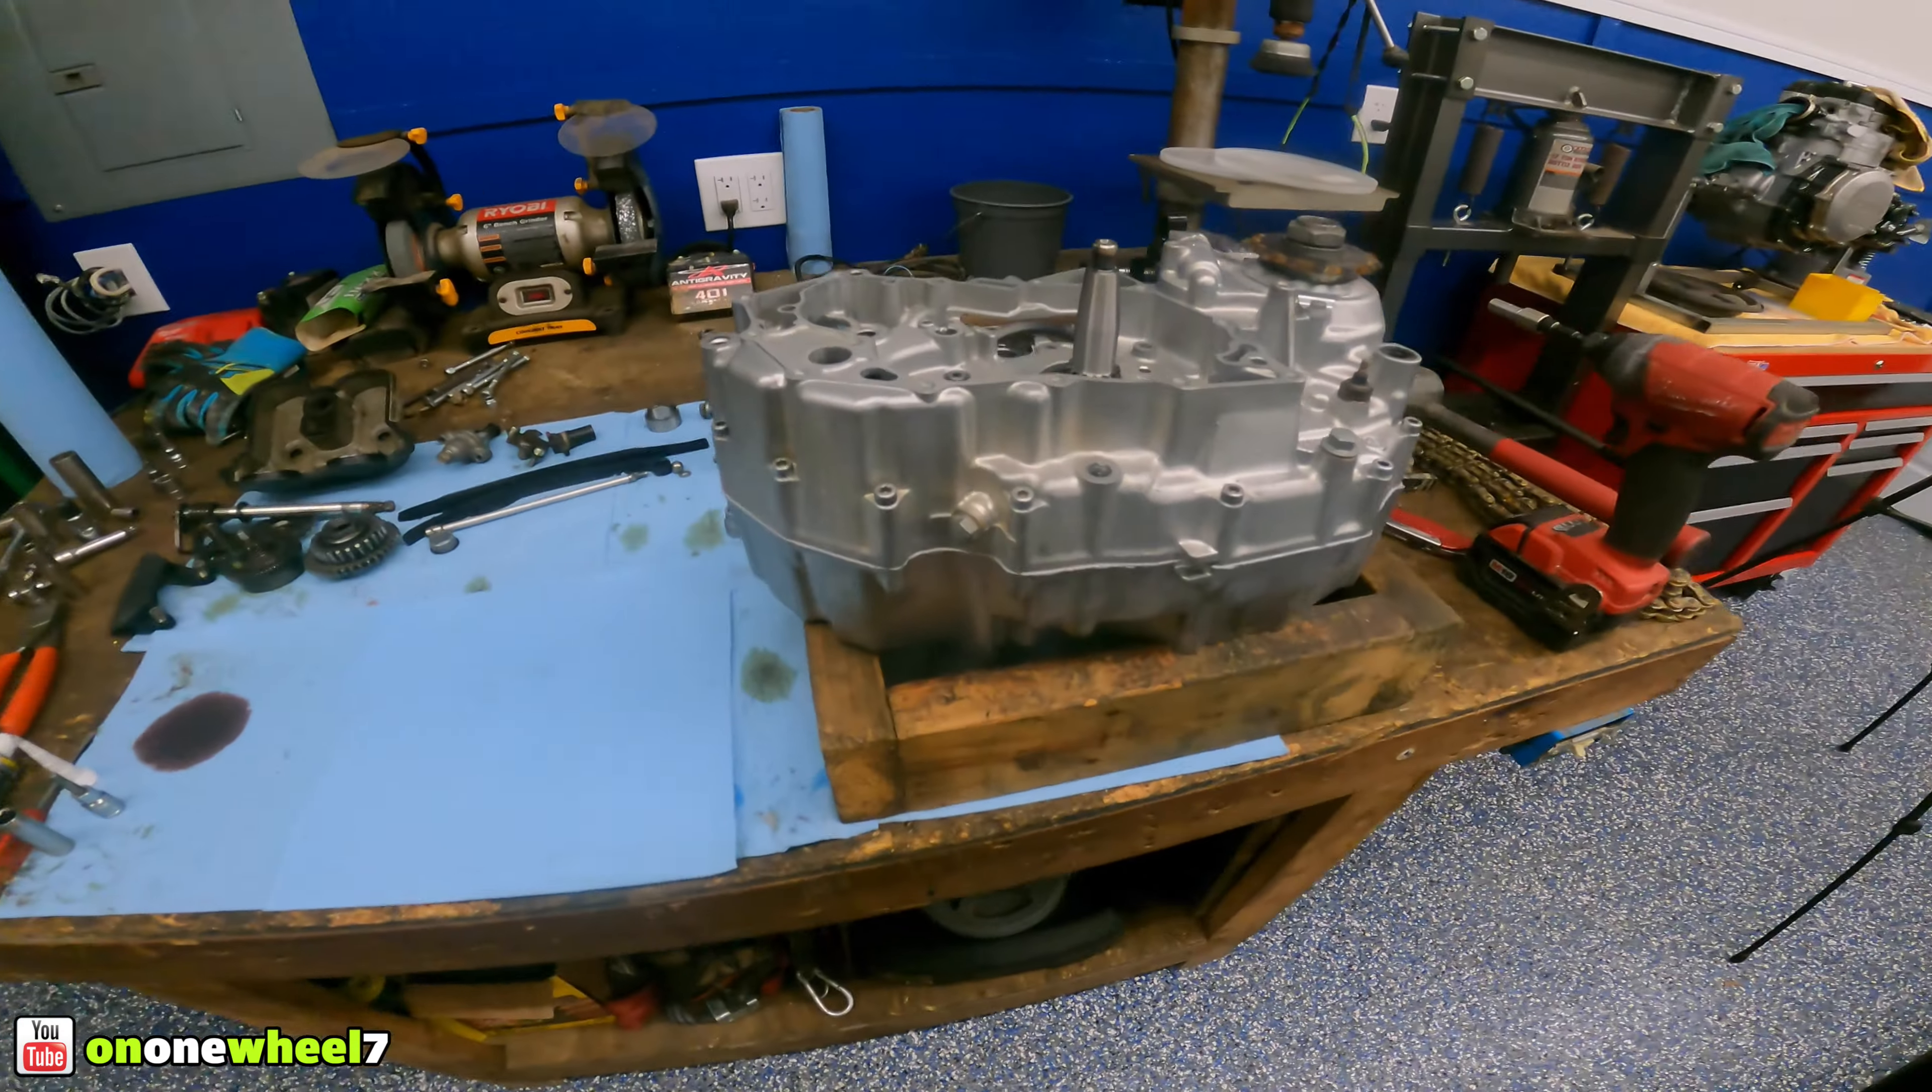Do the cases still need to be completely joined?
No.